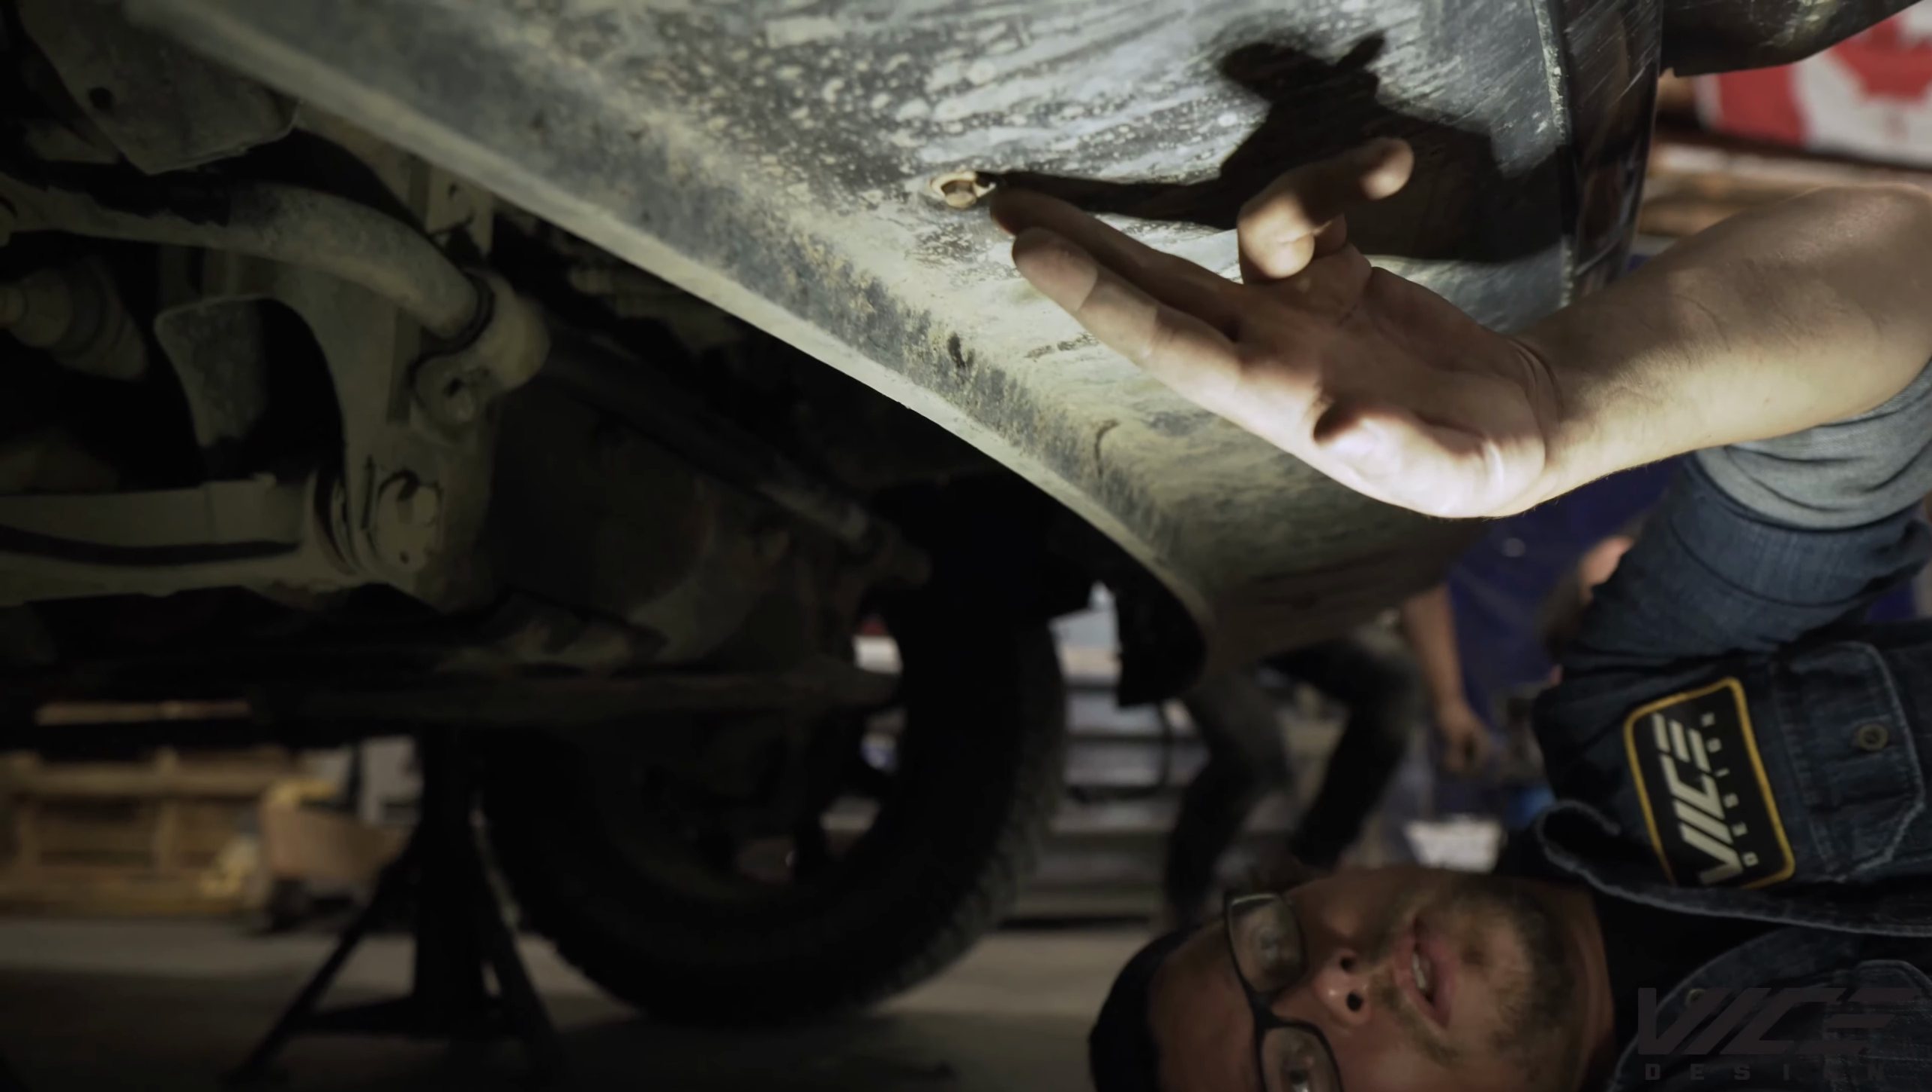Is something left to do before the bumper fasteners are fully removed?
Yes.